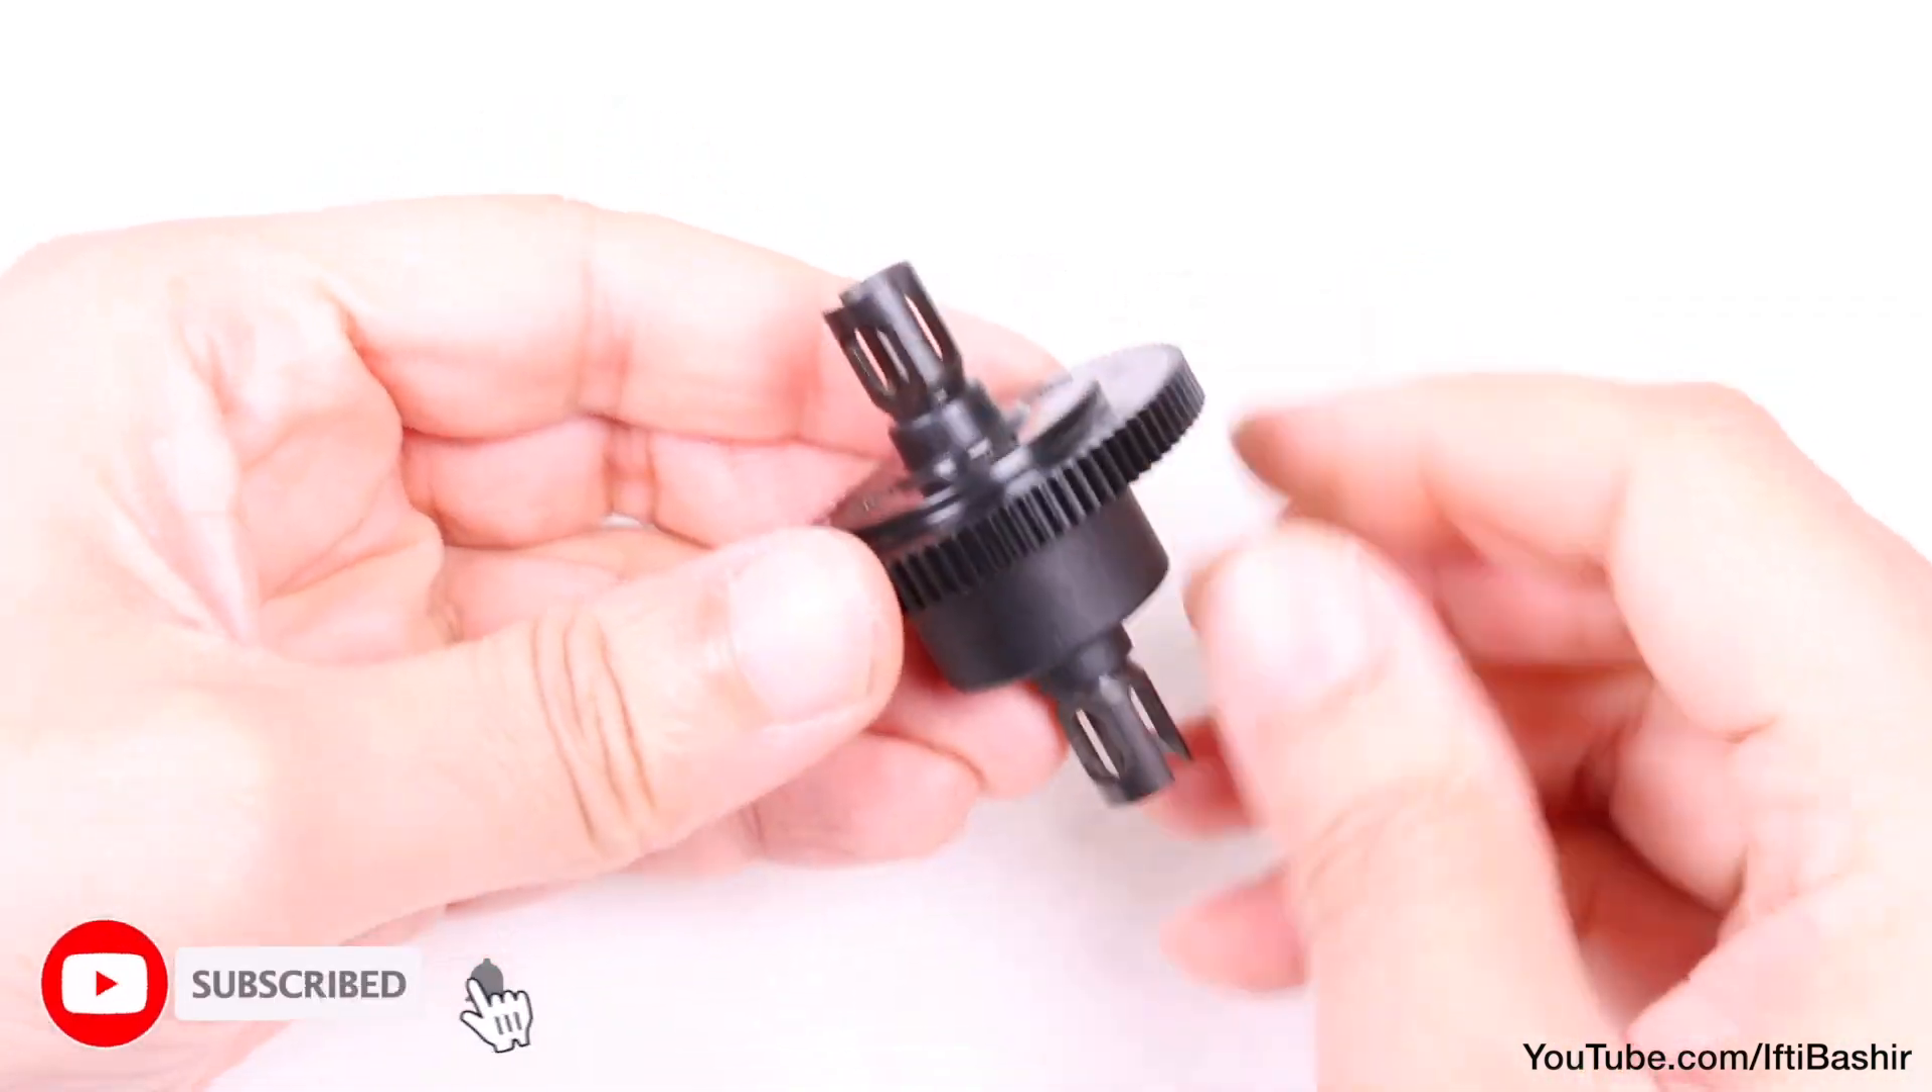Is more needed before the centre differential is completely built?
No.